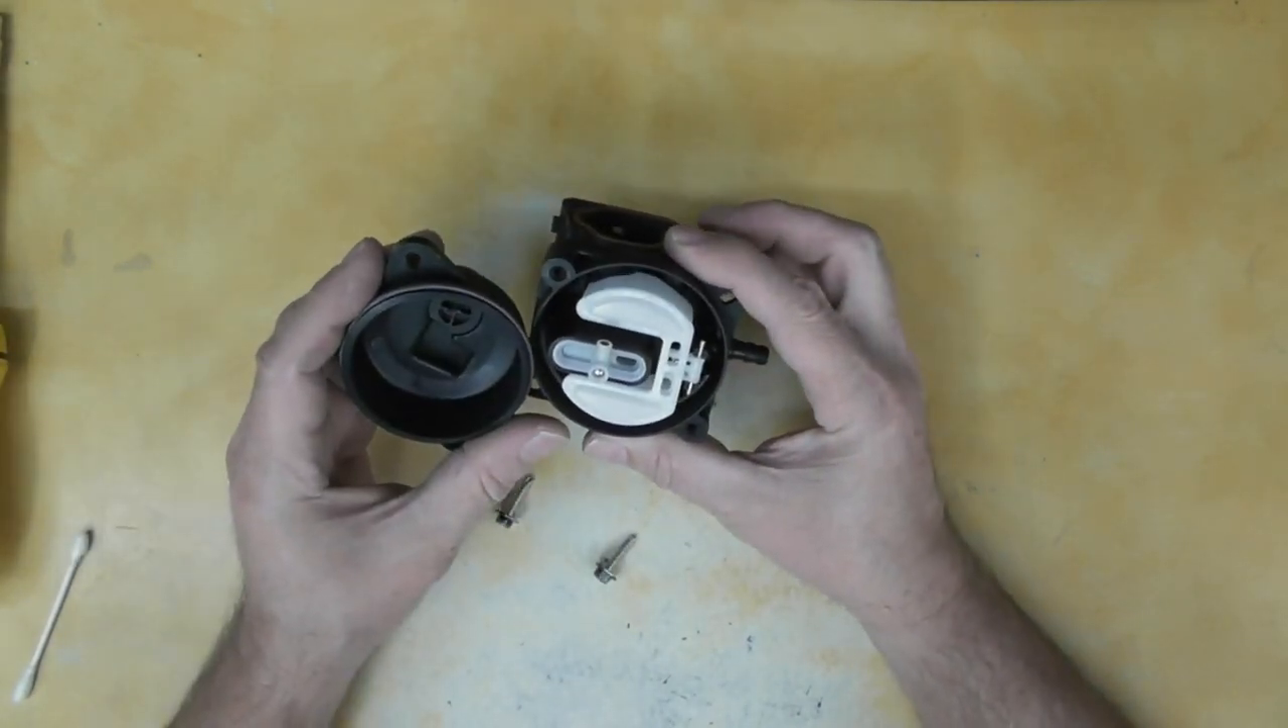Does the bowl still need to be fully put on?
Yes.